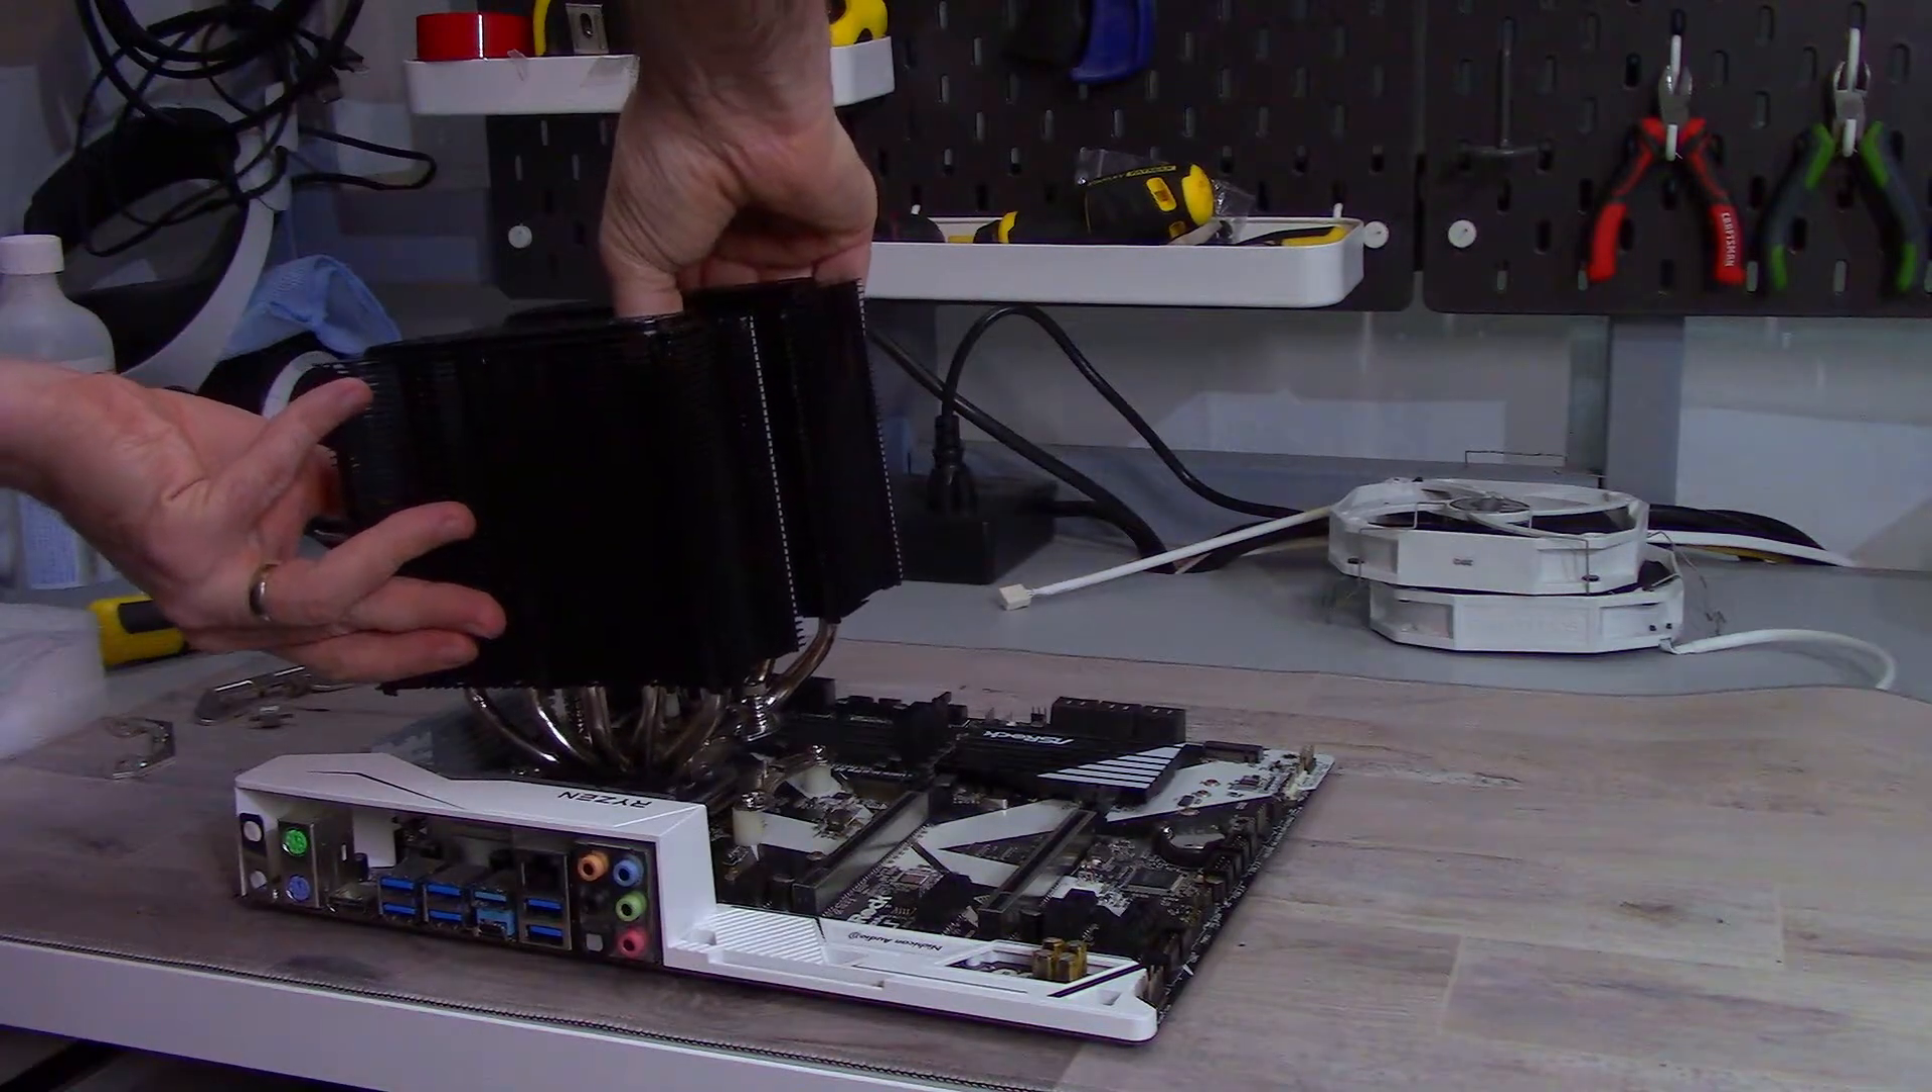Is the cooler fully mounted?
No.